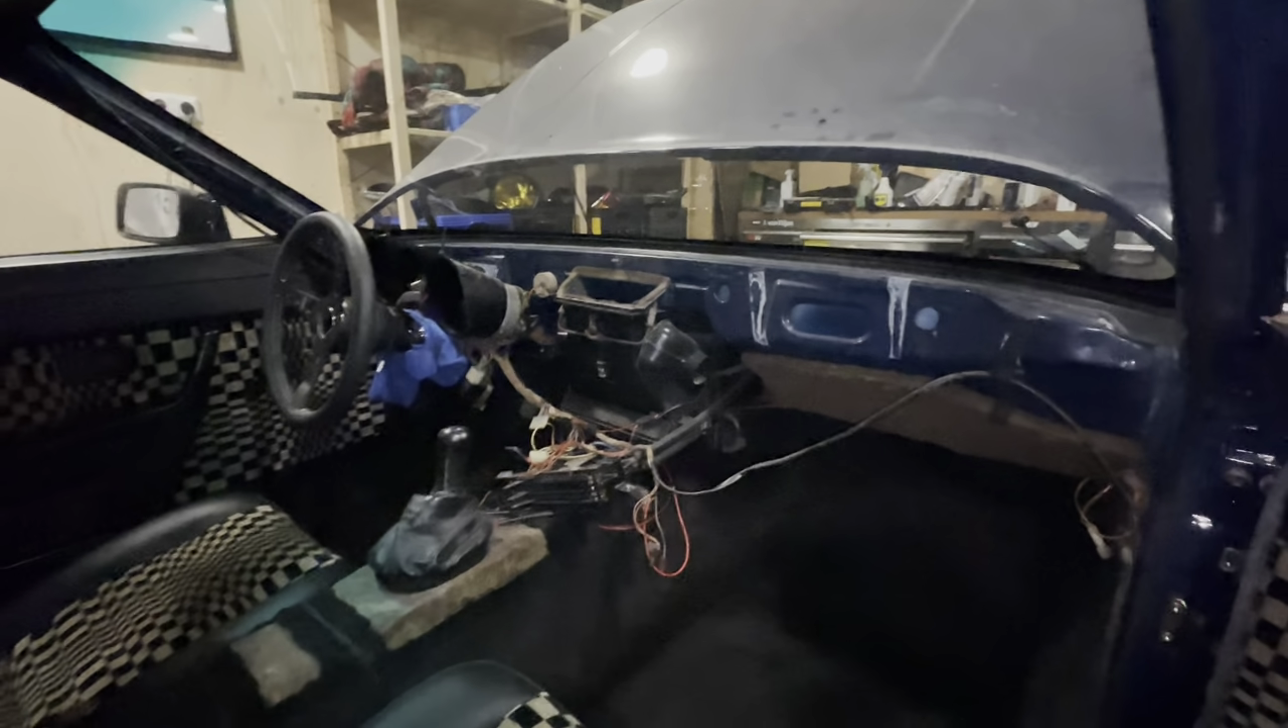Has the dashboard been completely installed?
No.